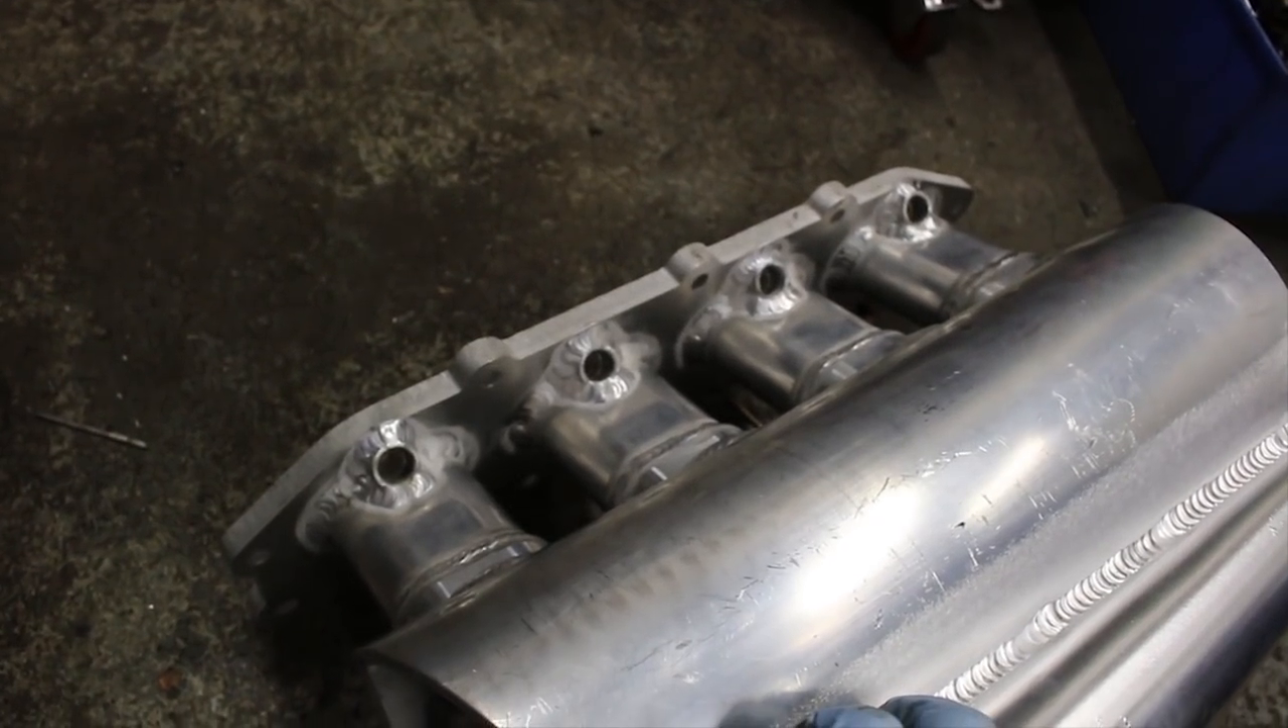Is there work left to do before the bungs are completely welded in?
No.